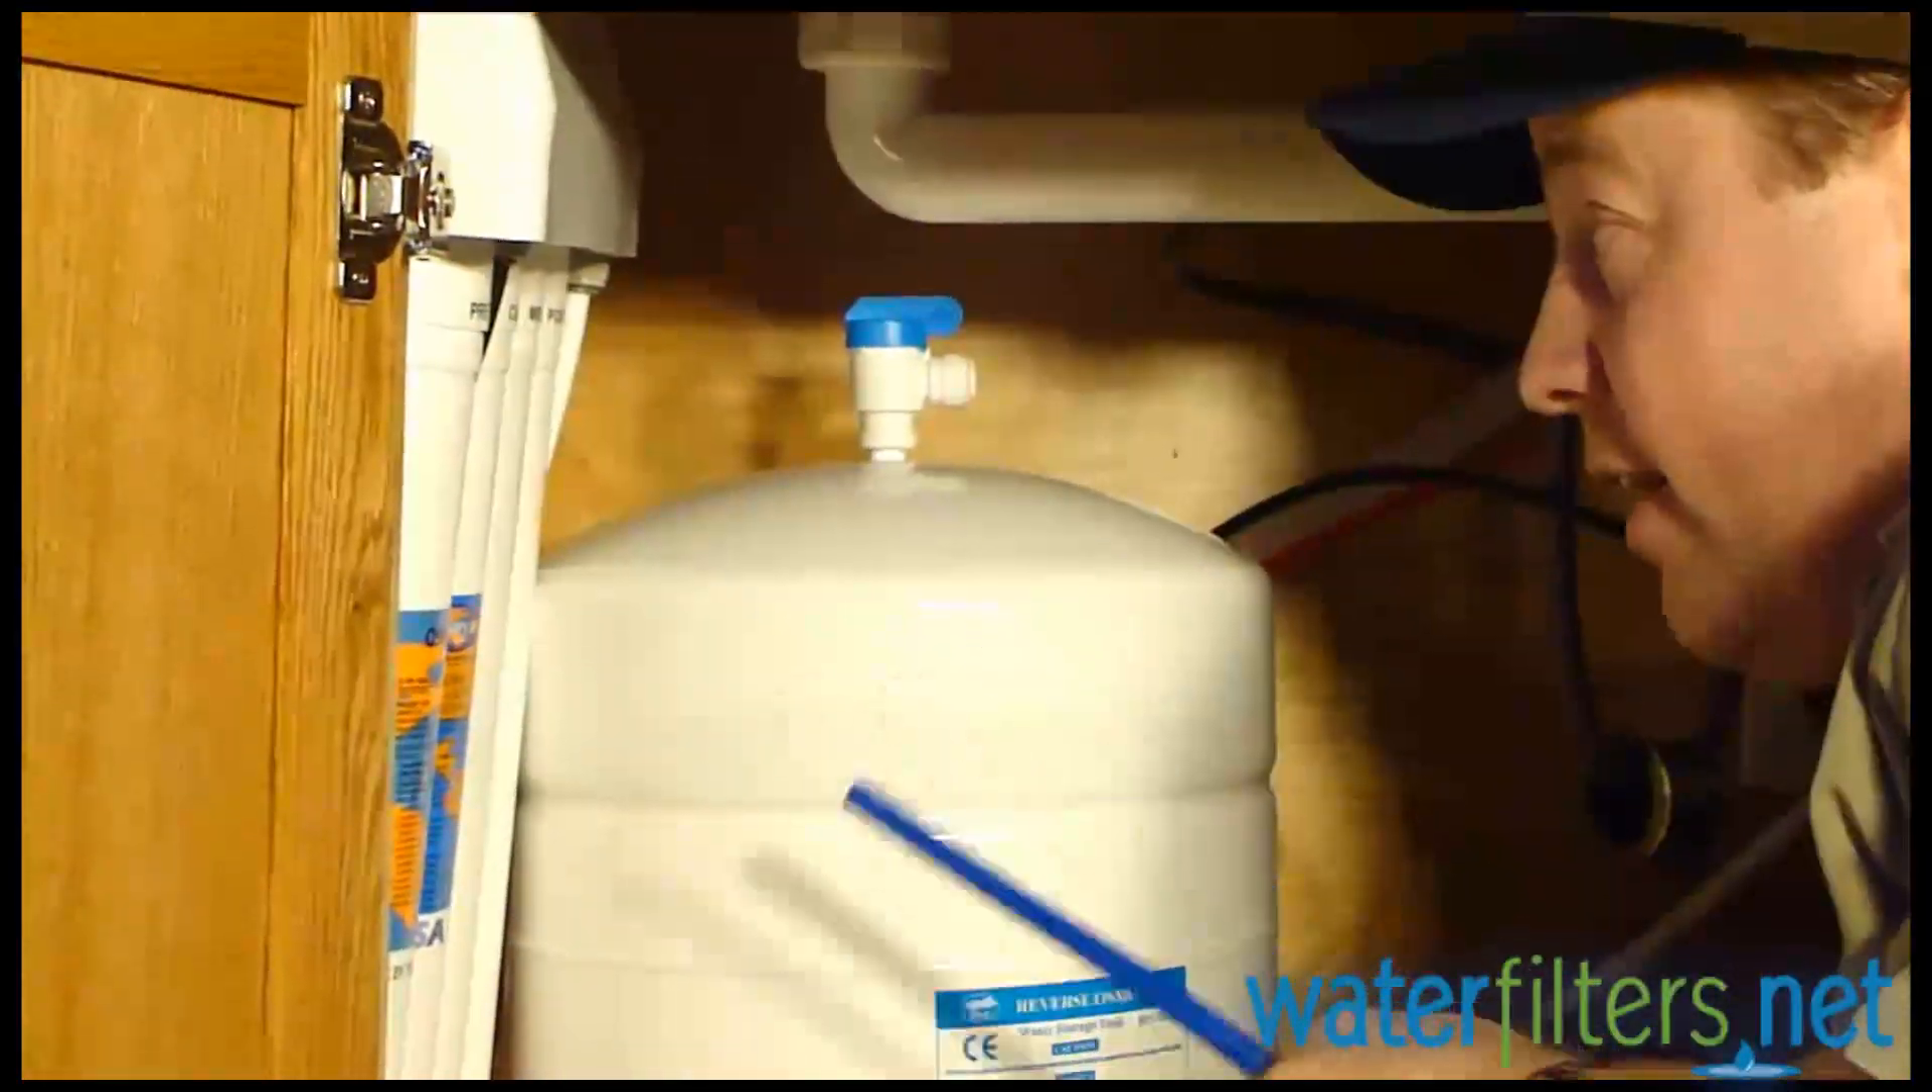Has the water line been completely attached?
No.